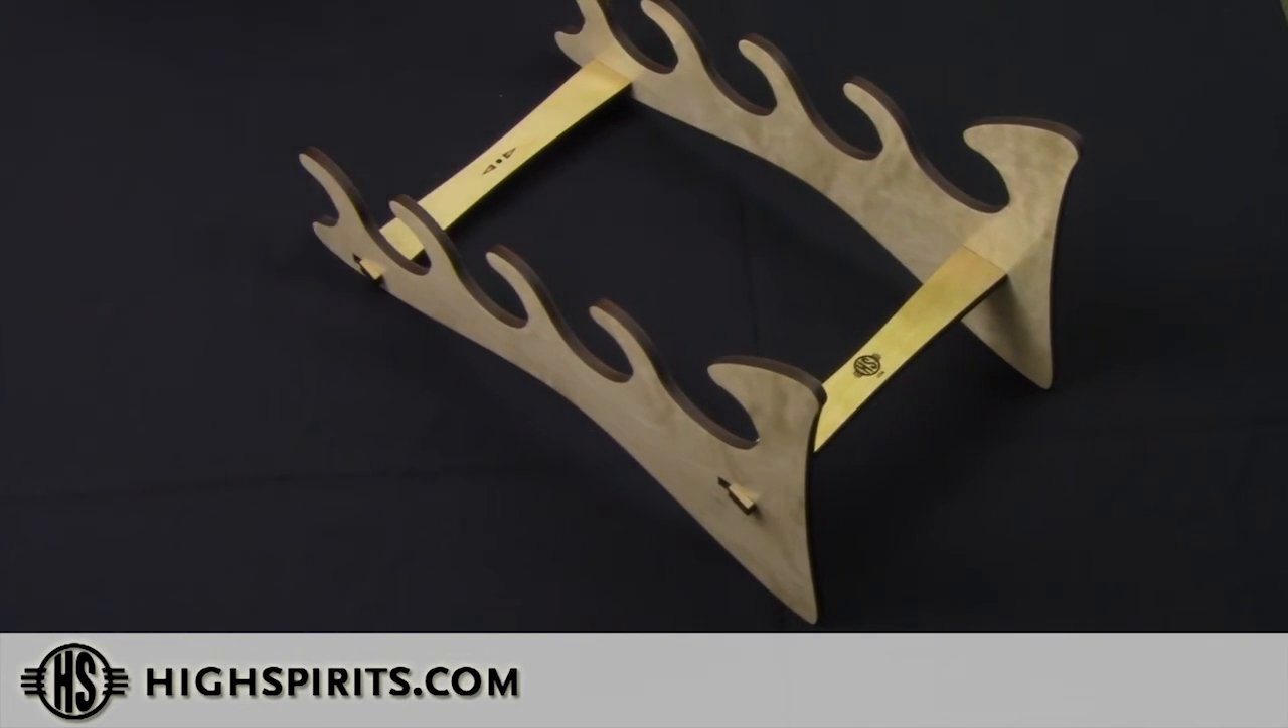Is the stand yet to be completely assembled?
No.